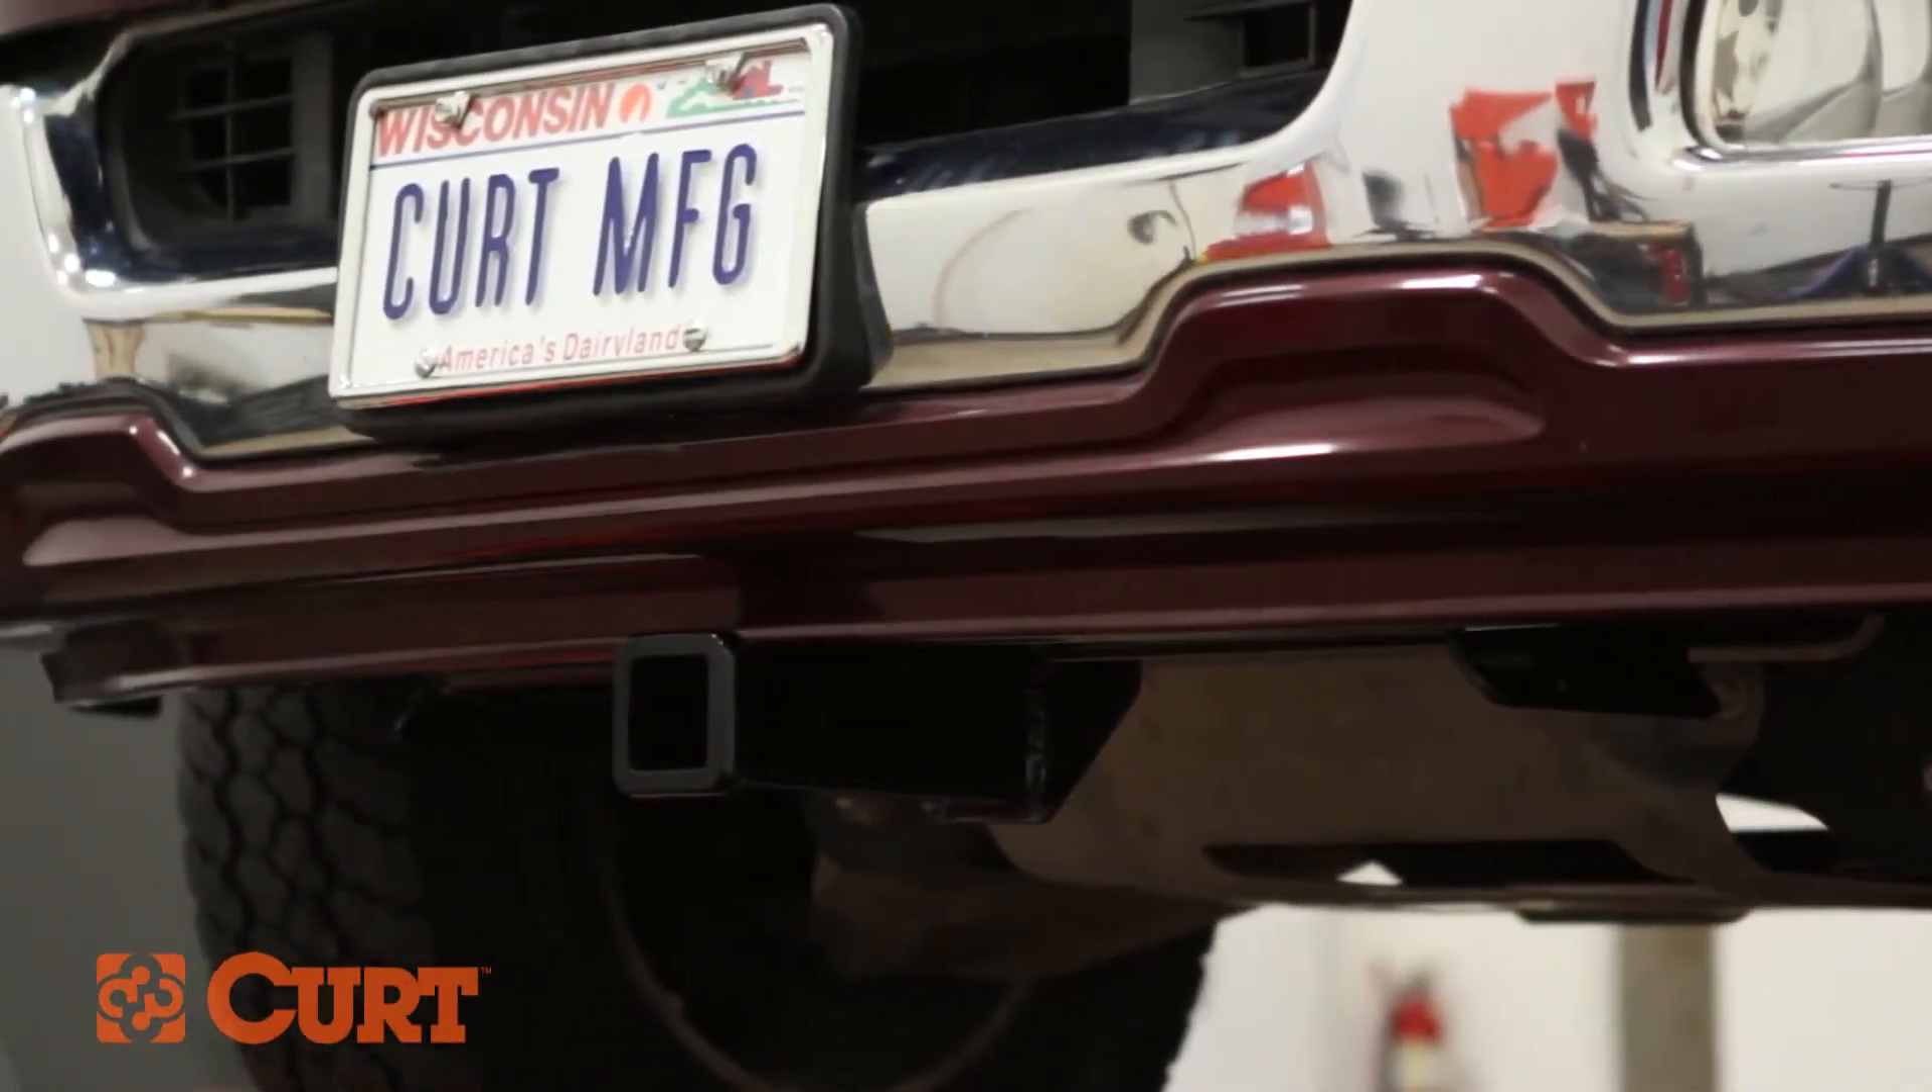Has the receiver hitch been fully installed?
Yes.